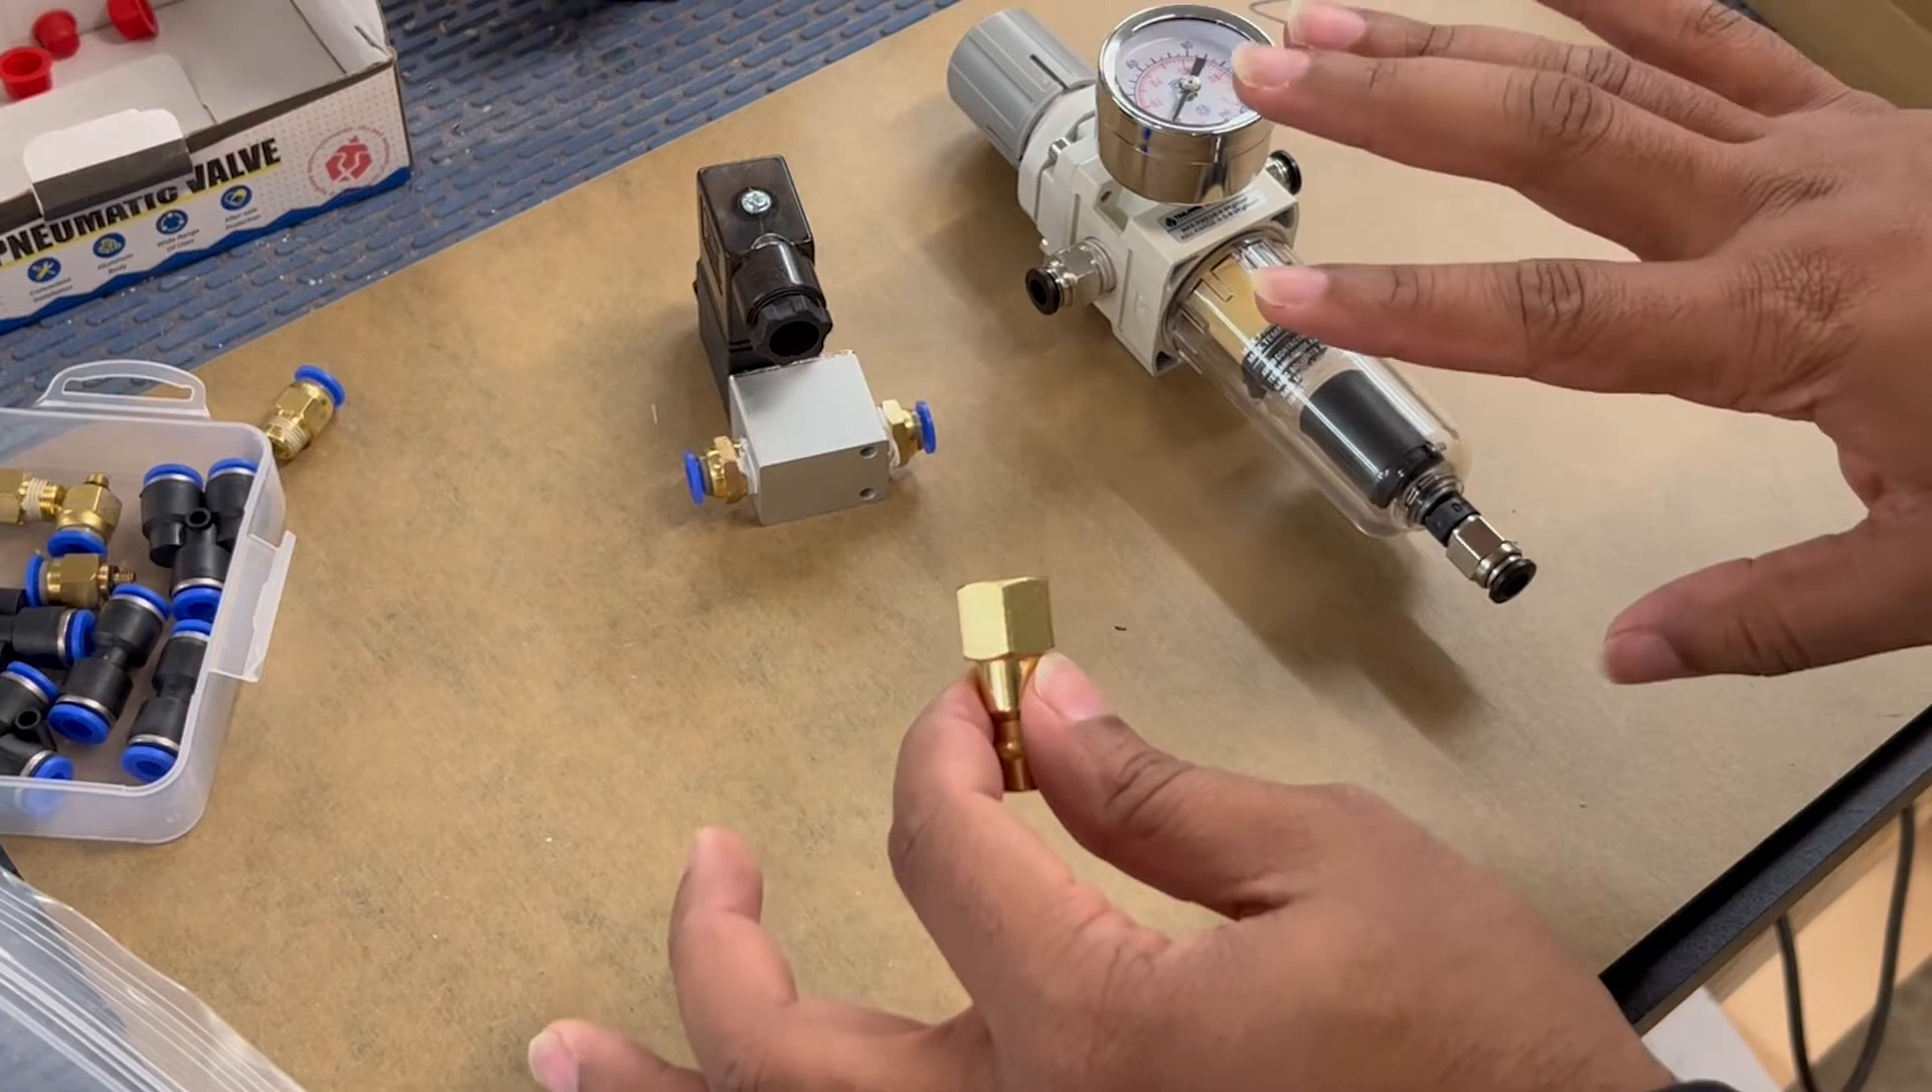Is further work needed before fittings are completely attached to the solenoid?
No.